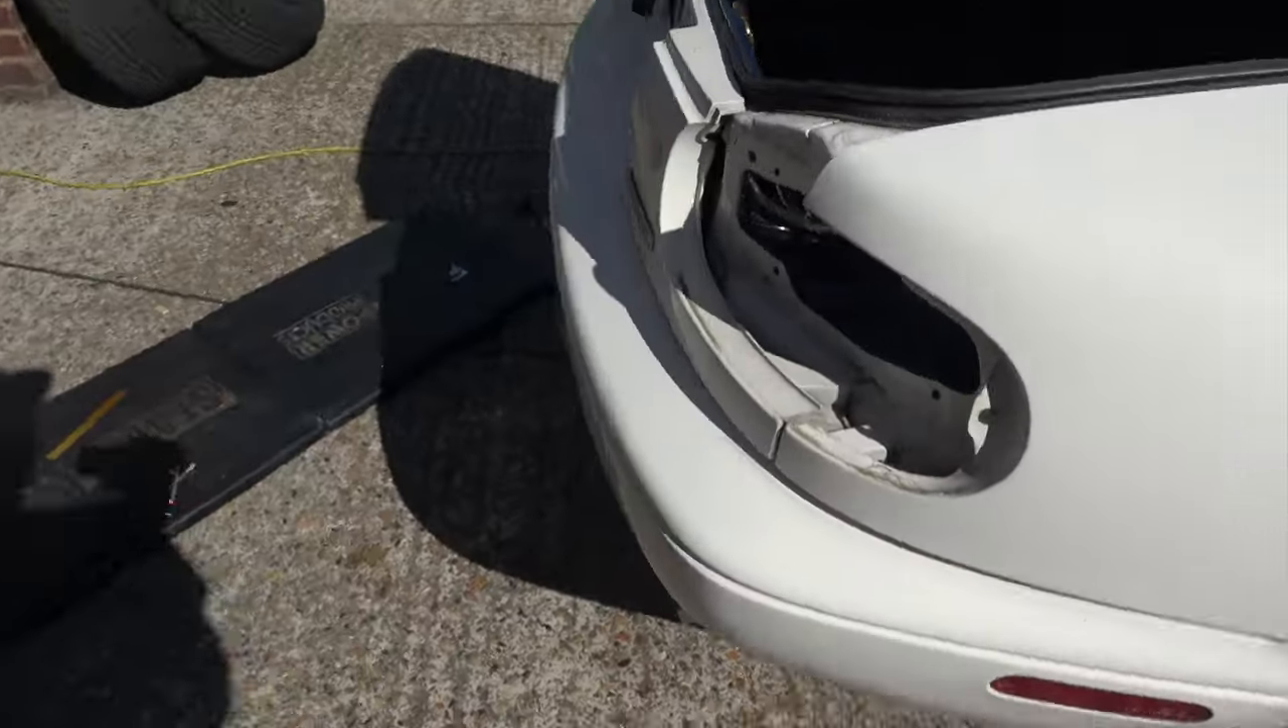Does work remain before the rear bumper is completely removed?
Yes.